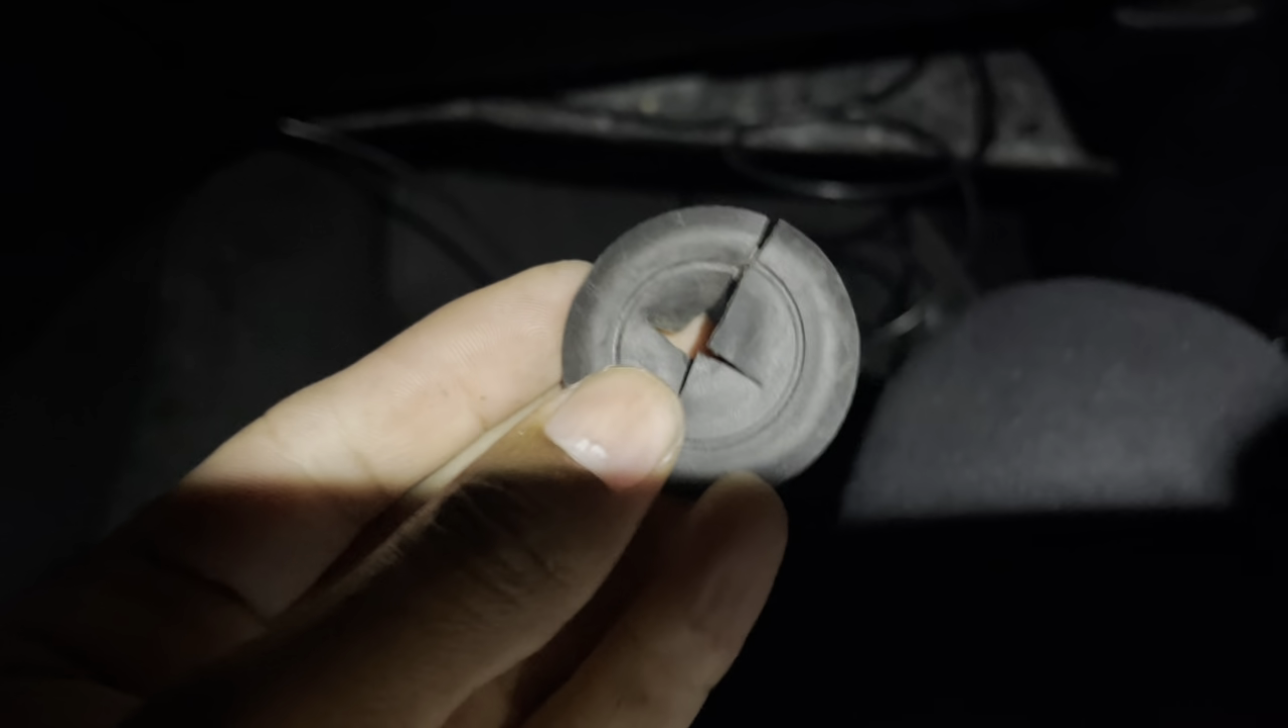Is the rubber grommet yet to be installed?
Yes.